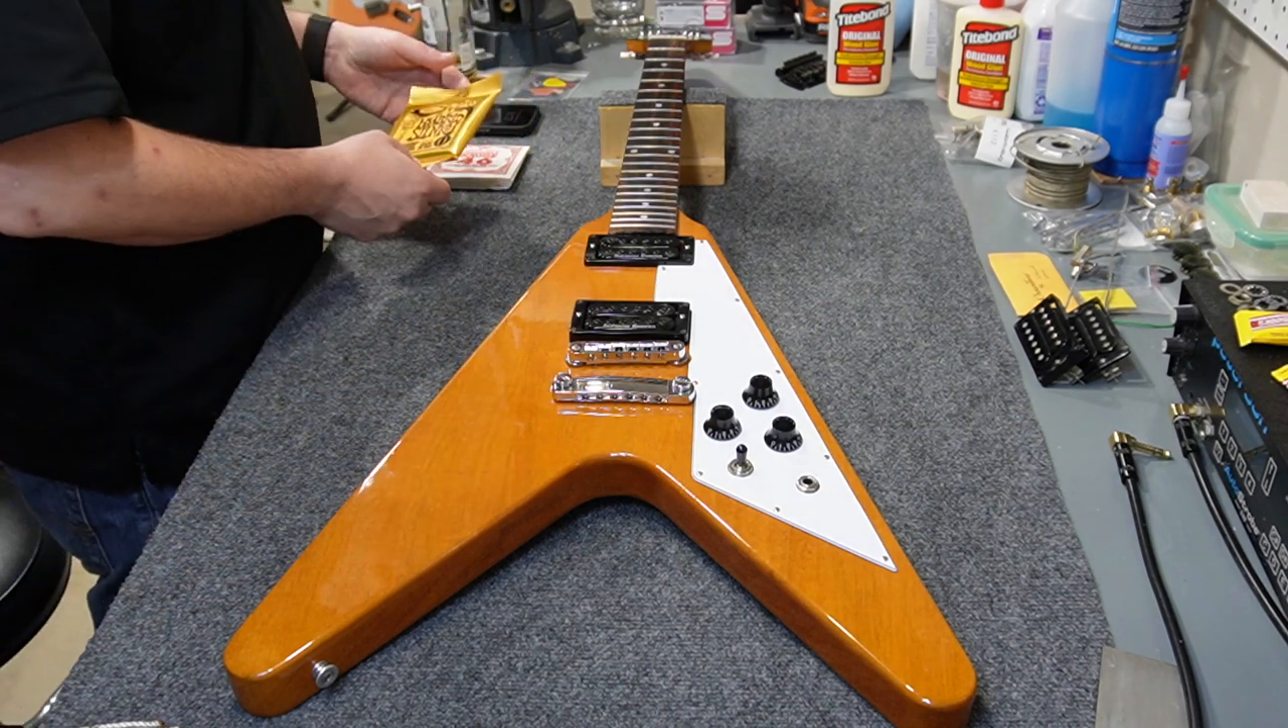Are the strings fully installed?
No.